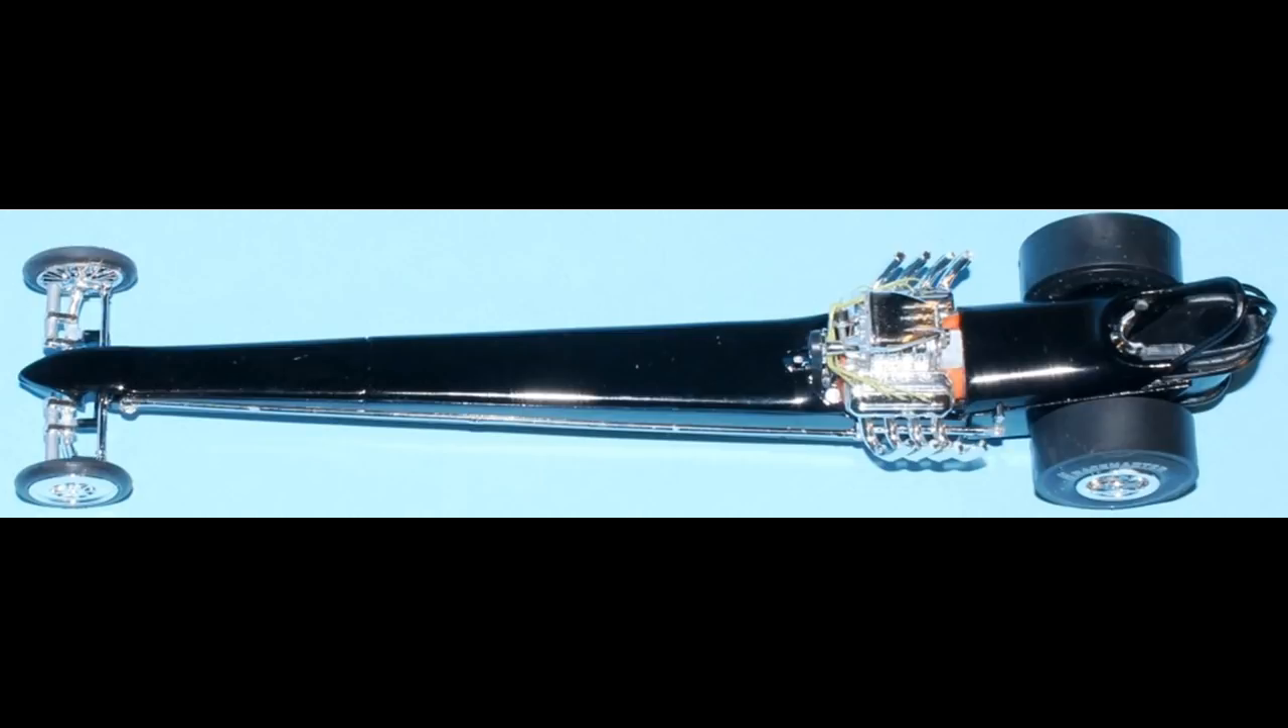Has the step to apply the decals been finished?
No.